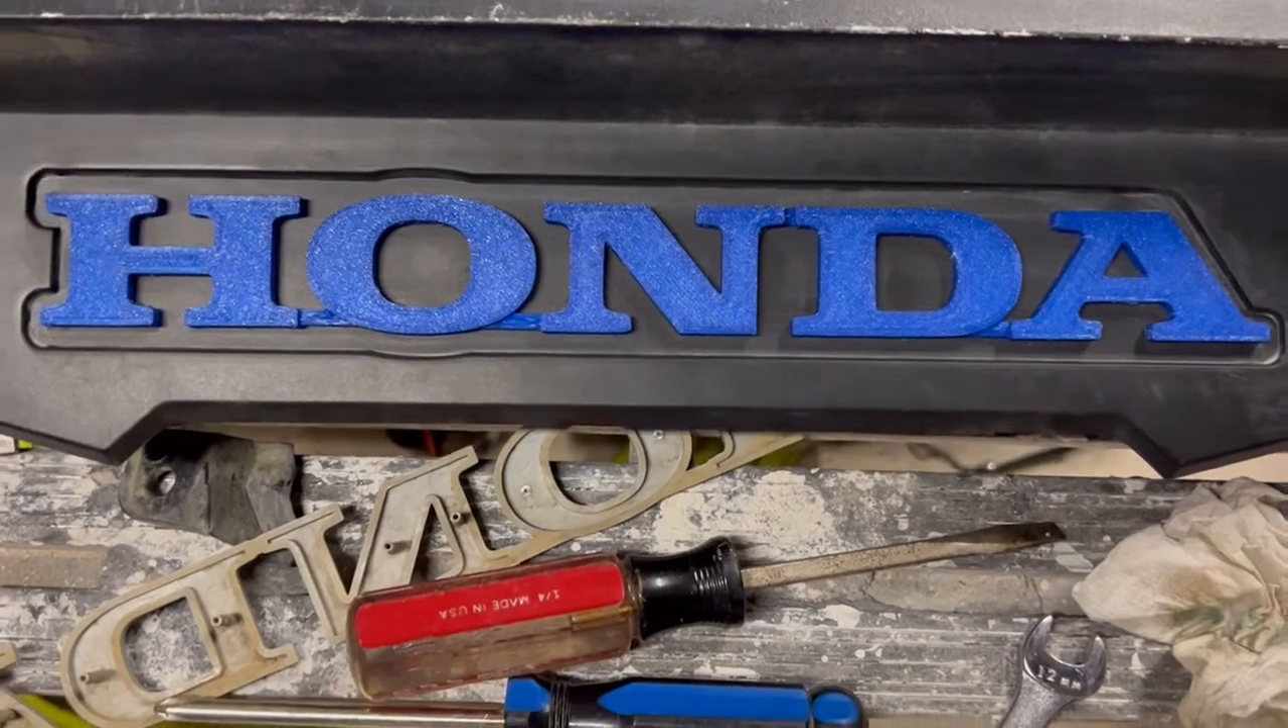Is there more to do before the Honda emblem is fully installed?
No.